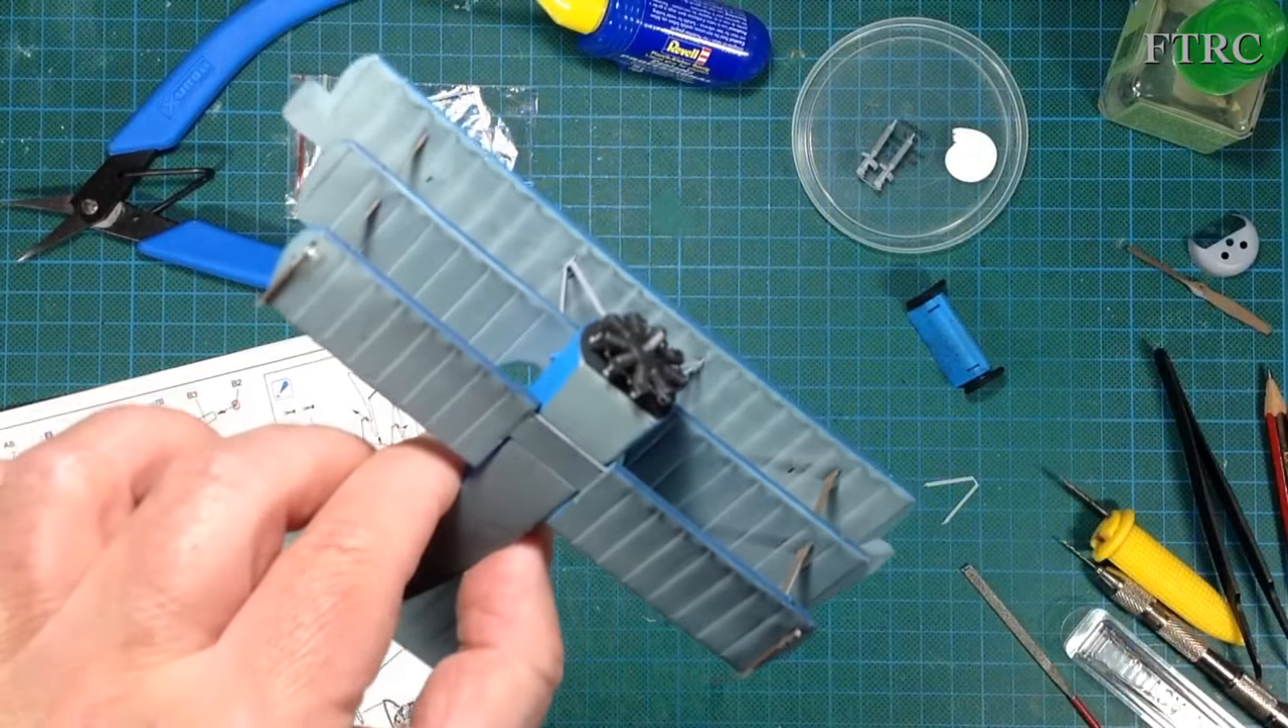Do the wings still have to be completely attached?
No.